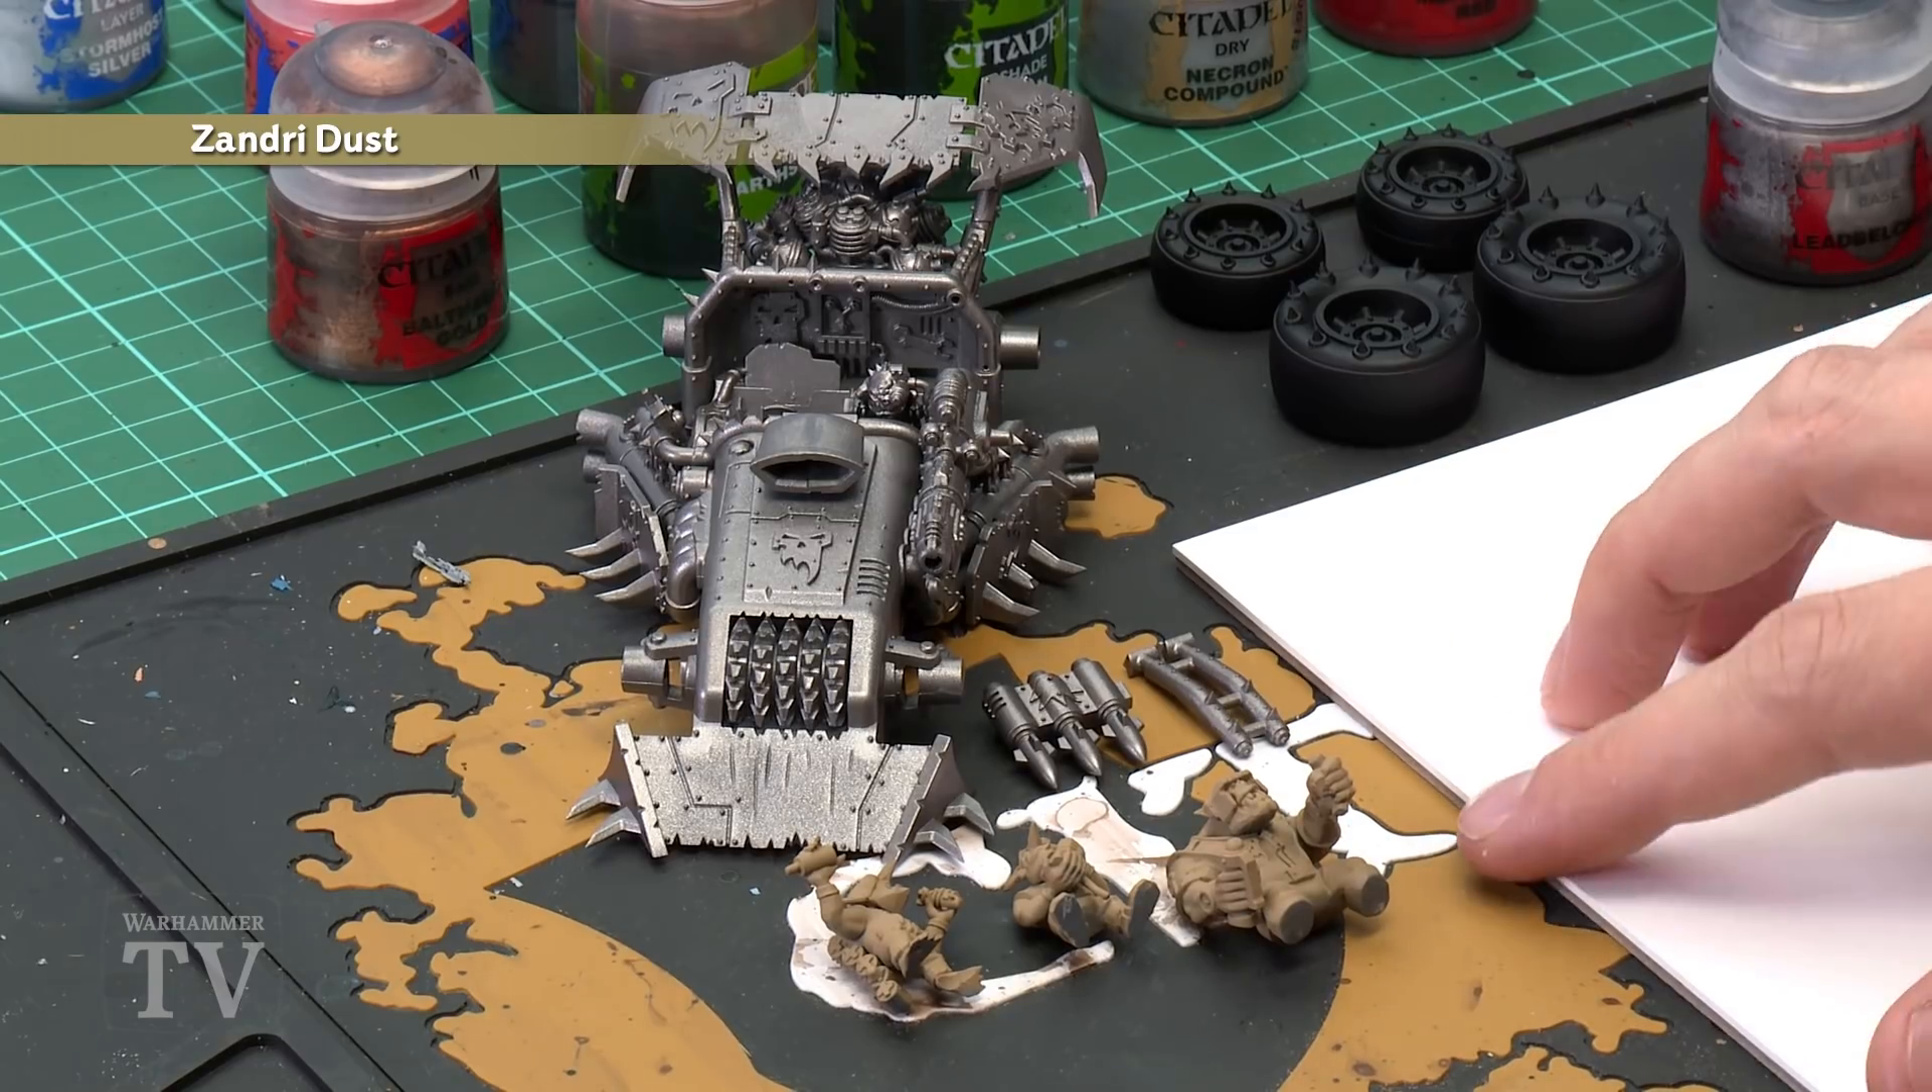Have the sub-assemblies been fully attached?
No.